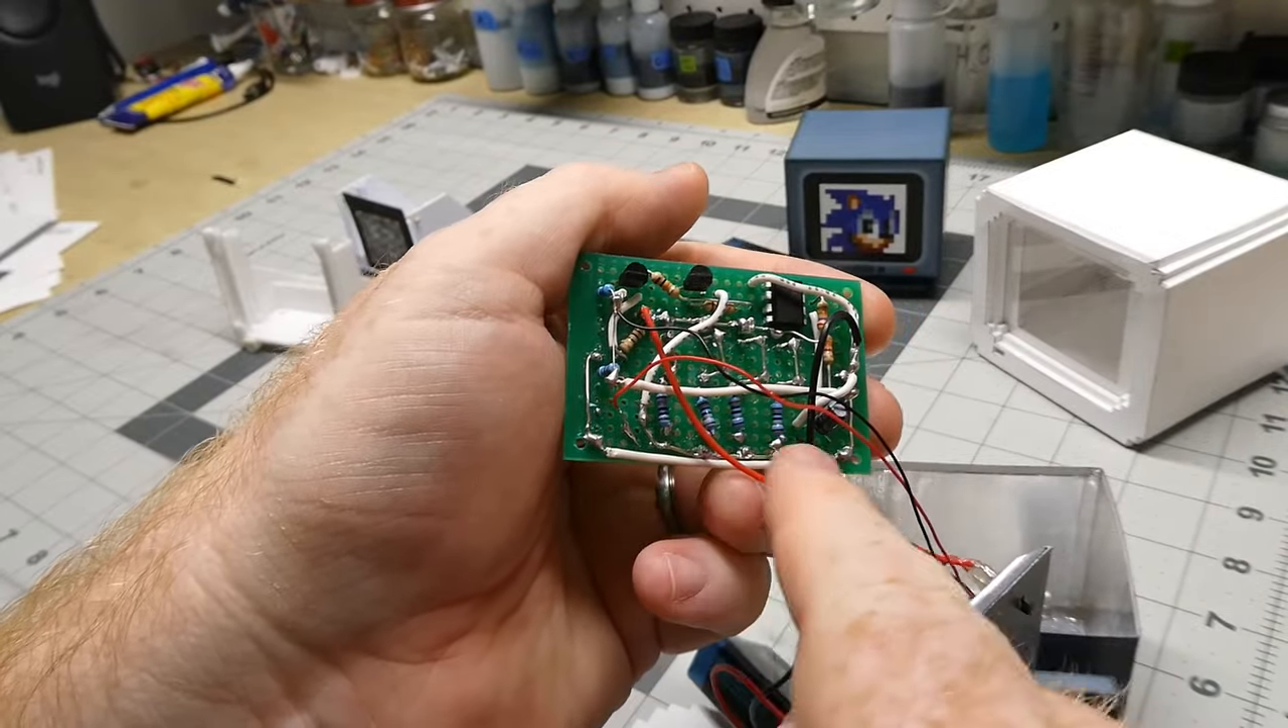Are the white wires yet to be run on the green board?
No.